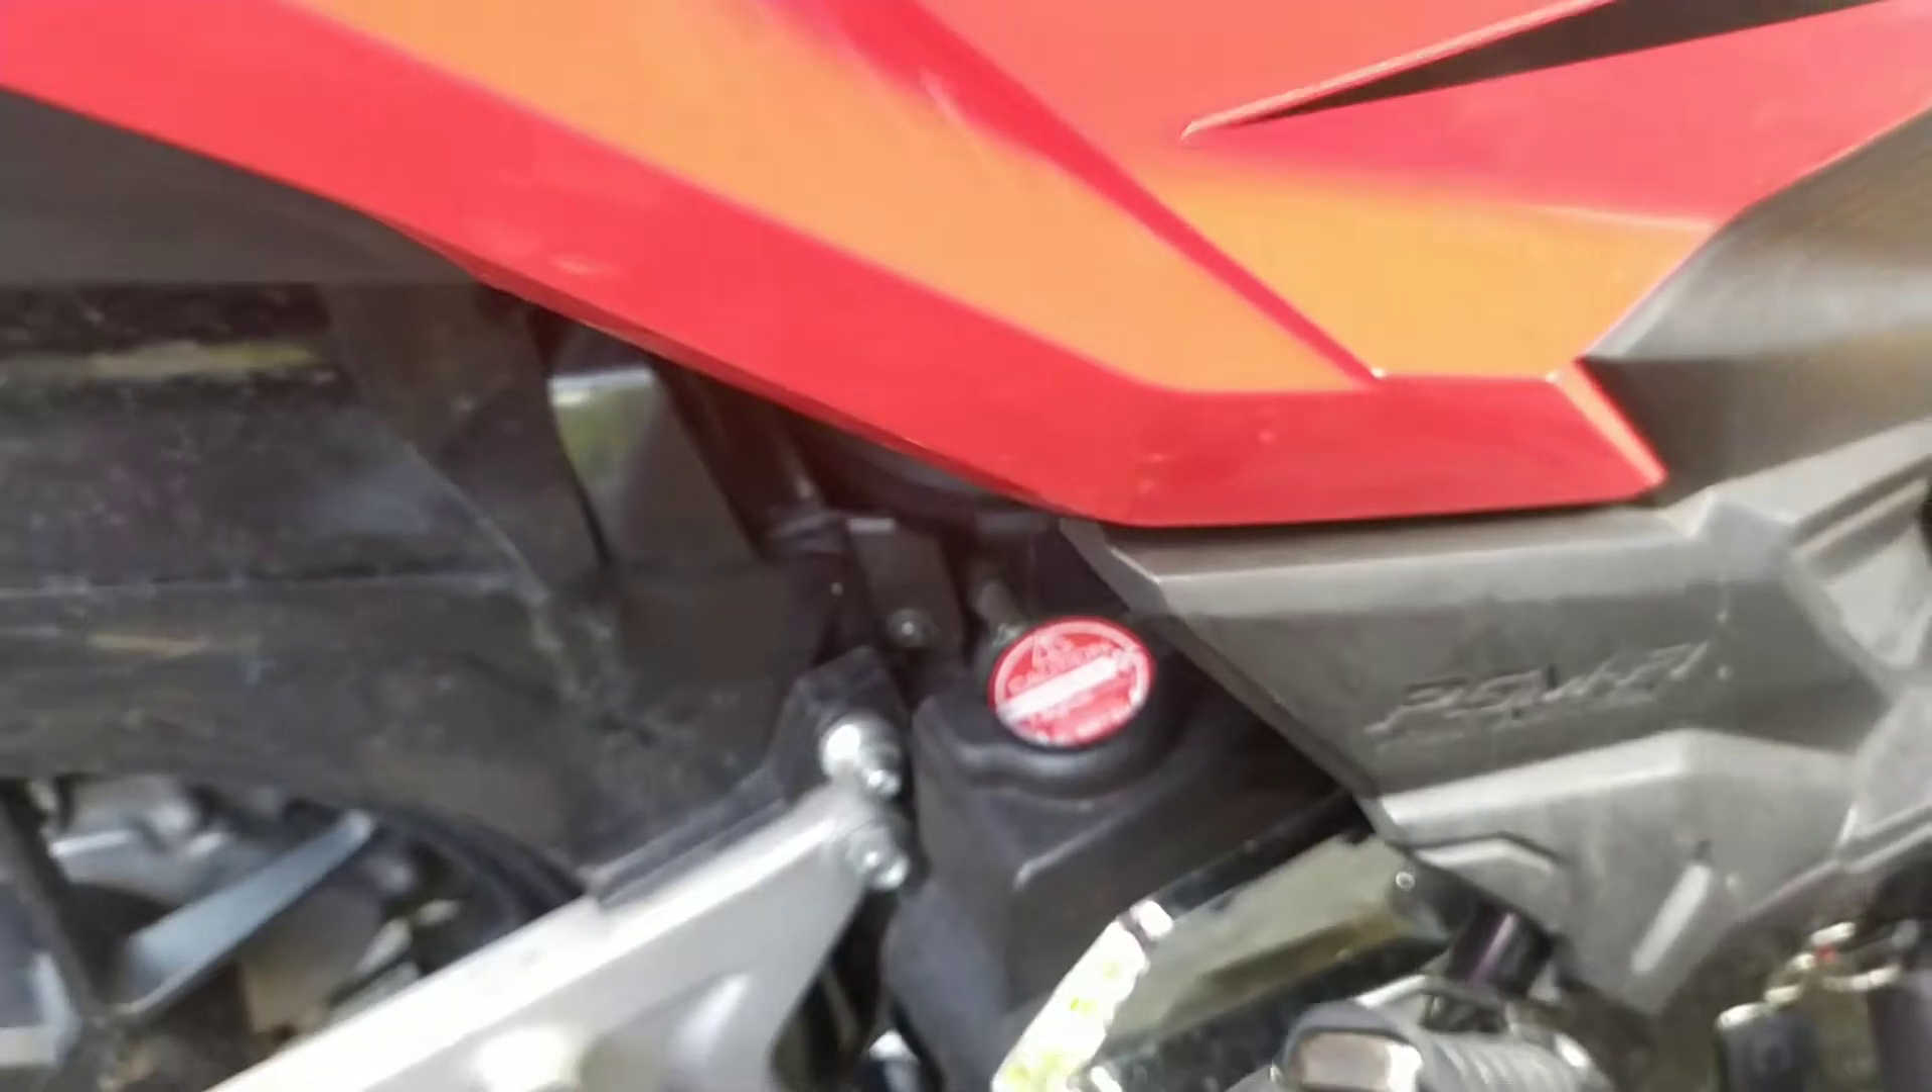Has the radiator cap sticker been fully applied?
Yes.